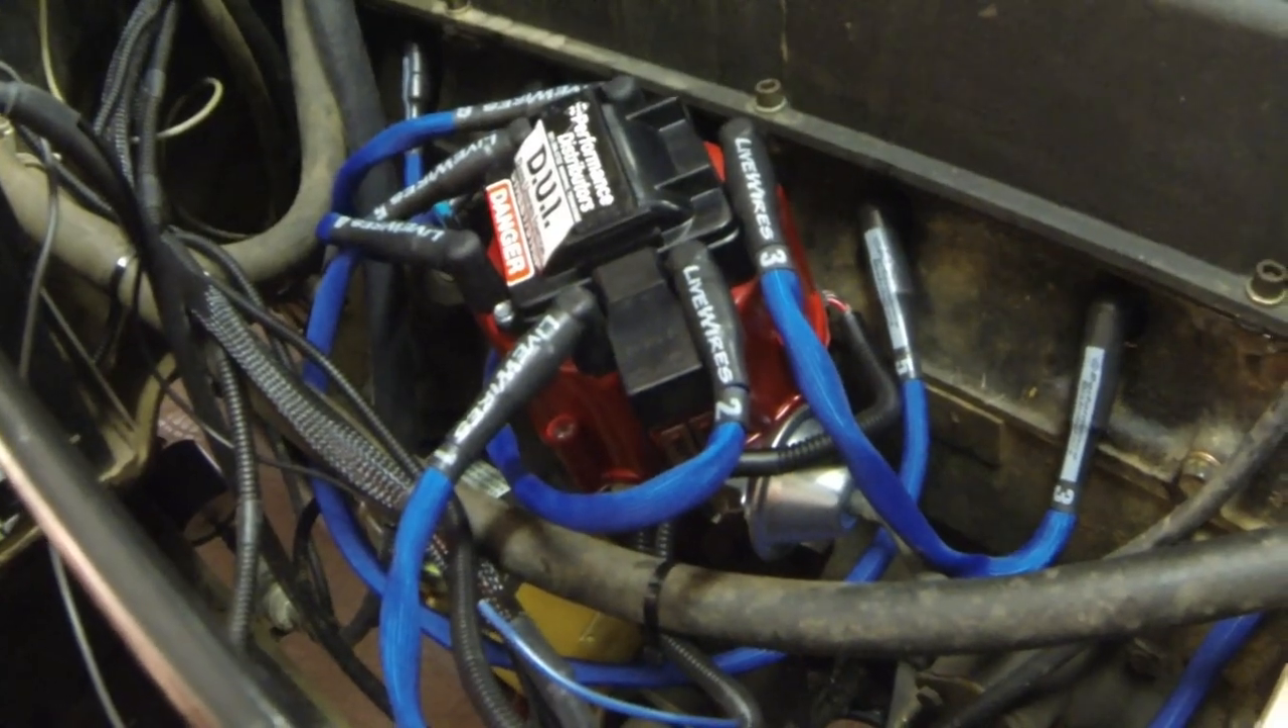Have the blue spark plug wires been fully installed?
Yes.